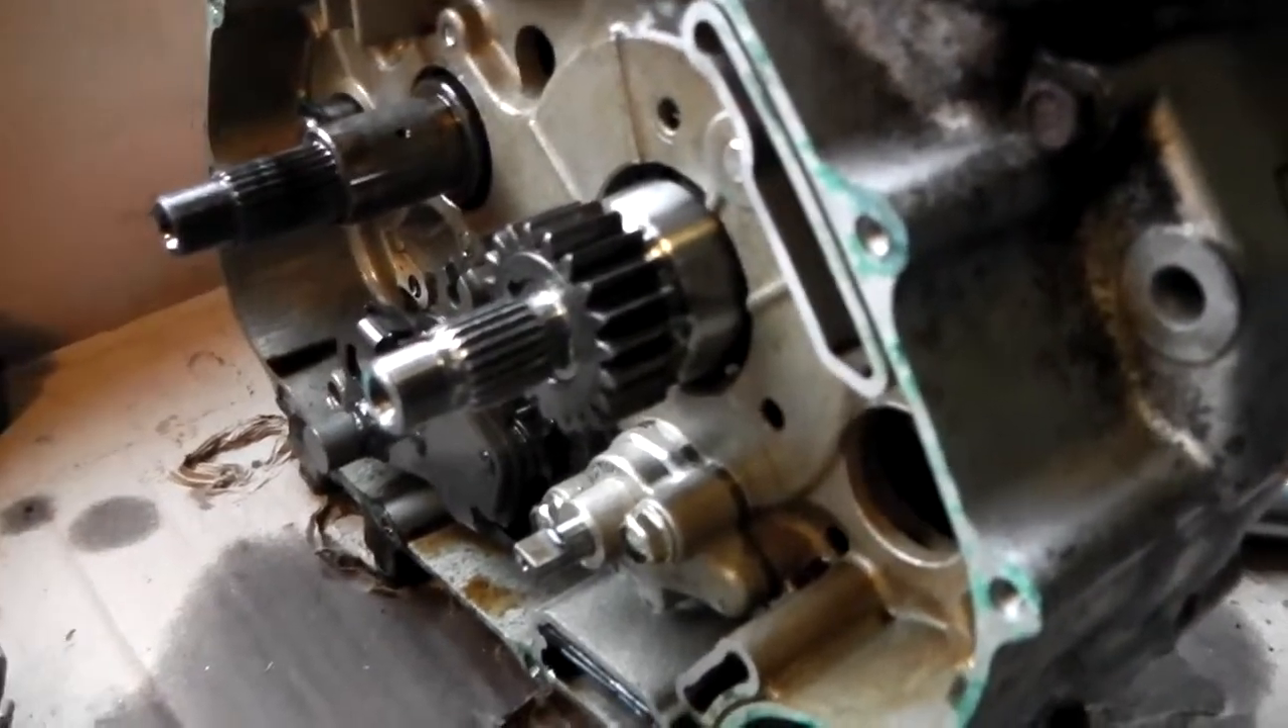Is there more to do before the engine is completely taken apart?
Yes.